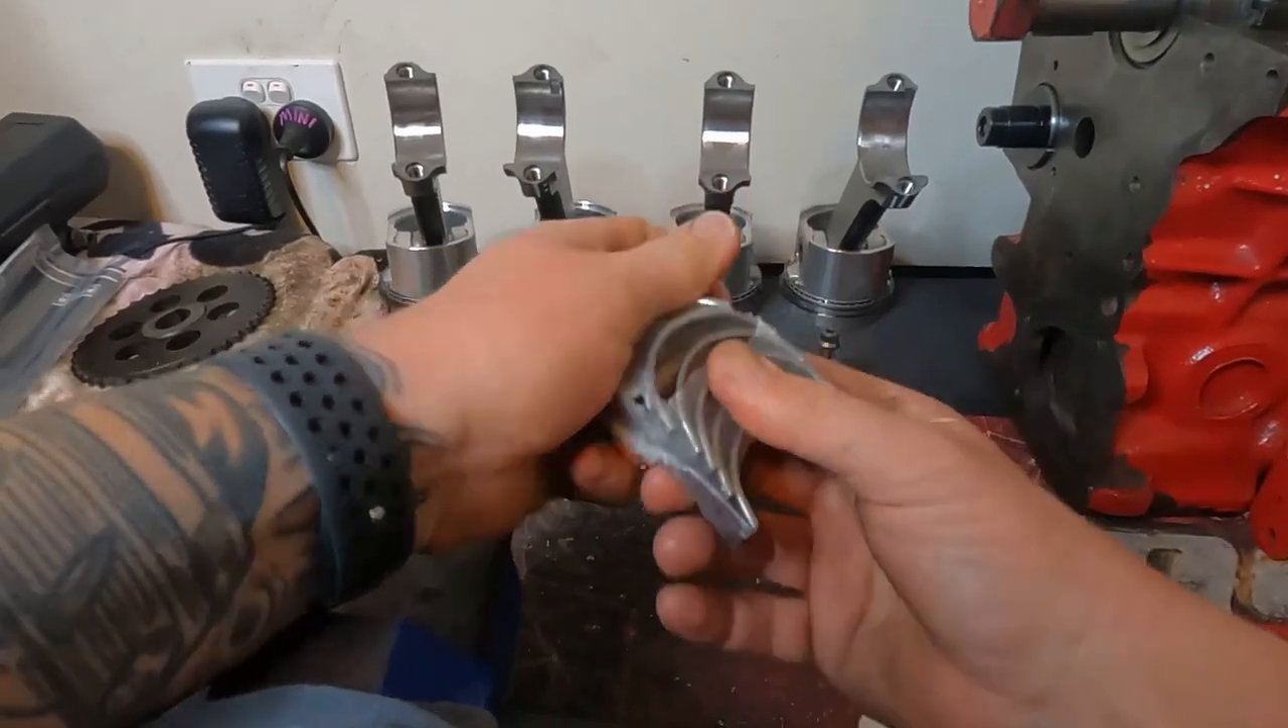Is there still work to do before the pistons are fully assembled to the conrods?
No.